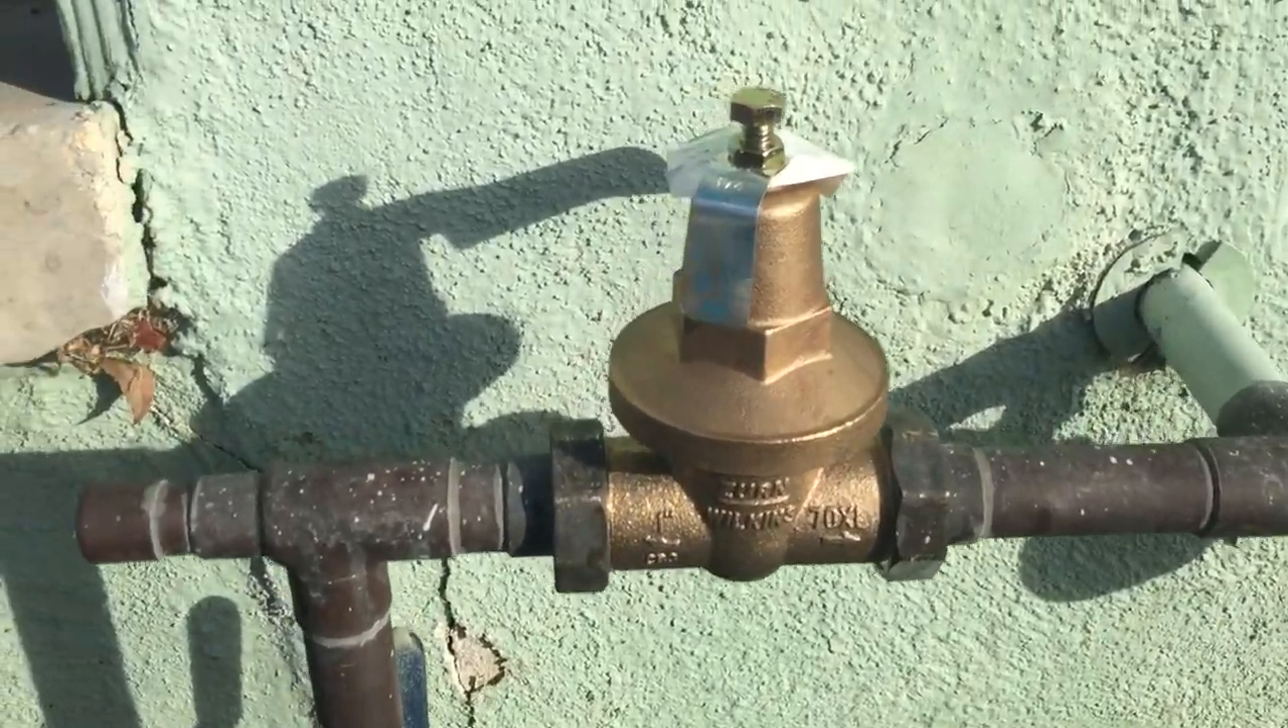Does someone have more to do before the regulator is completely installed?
No.